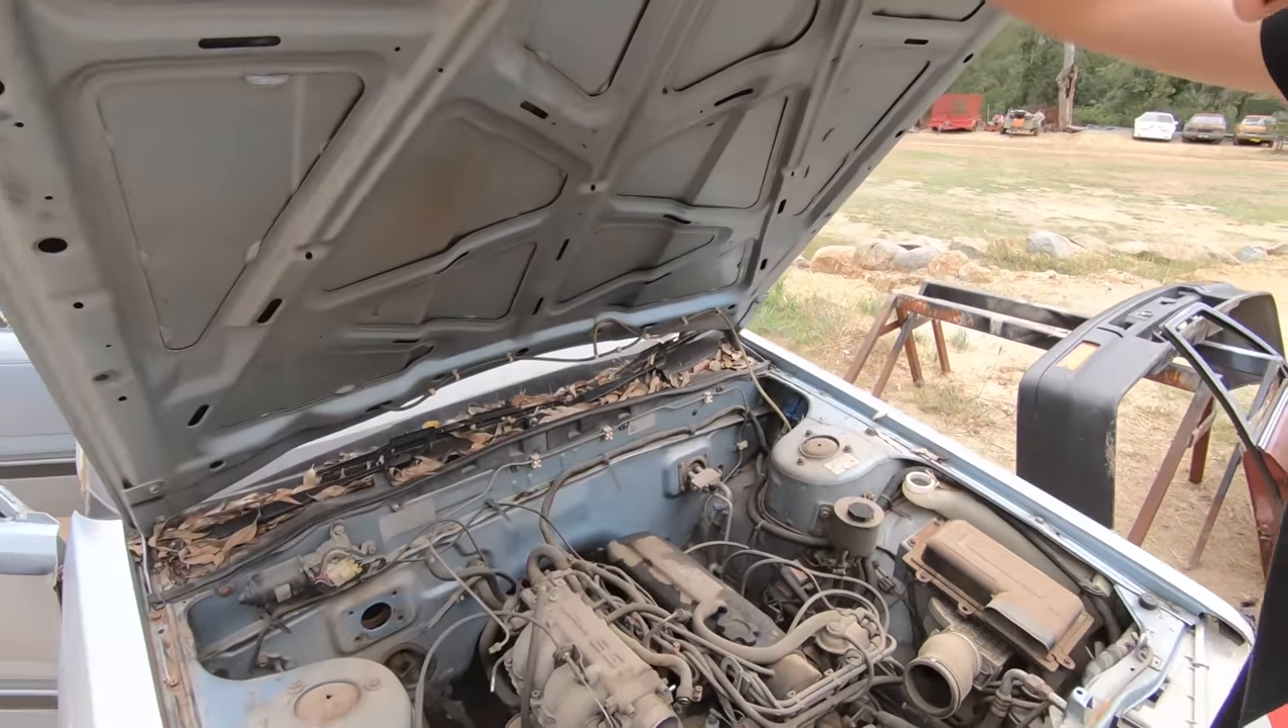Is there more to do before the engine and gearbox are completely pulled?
Yes.